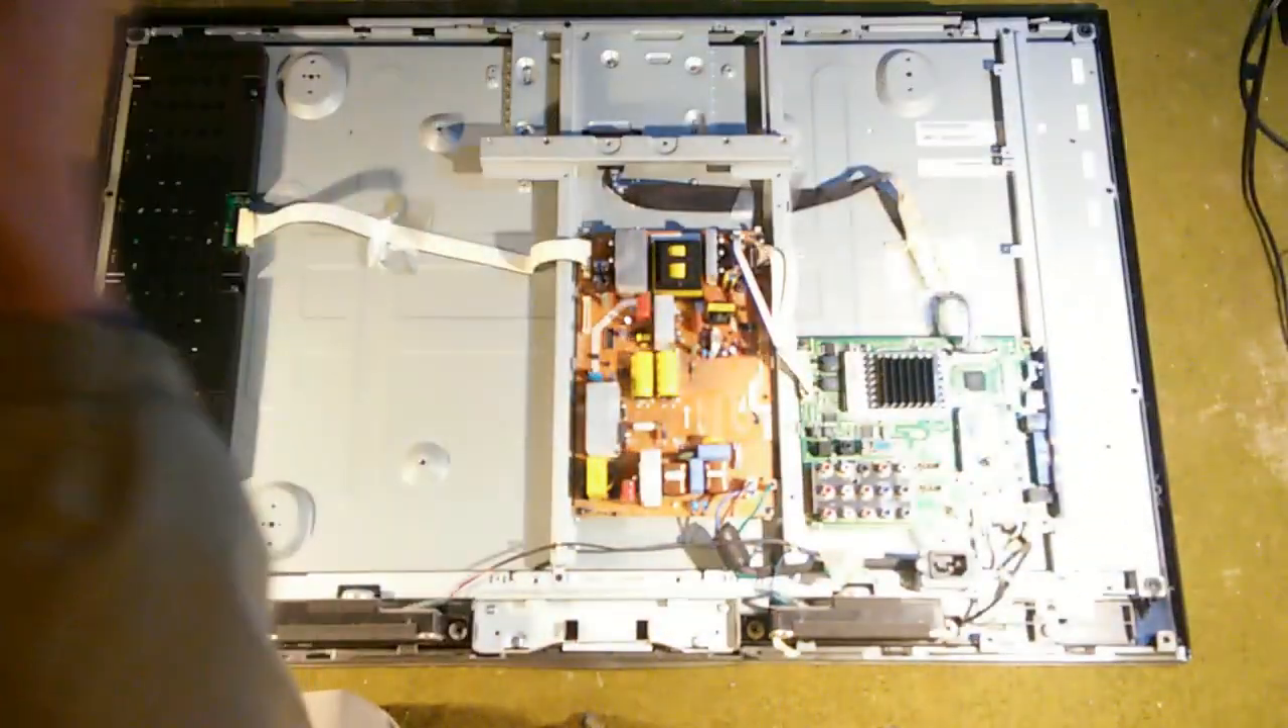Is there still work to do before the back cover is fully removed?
No.